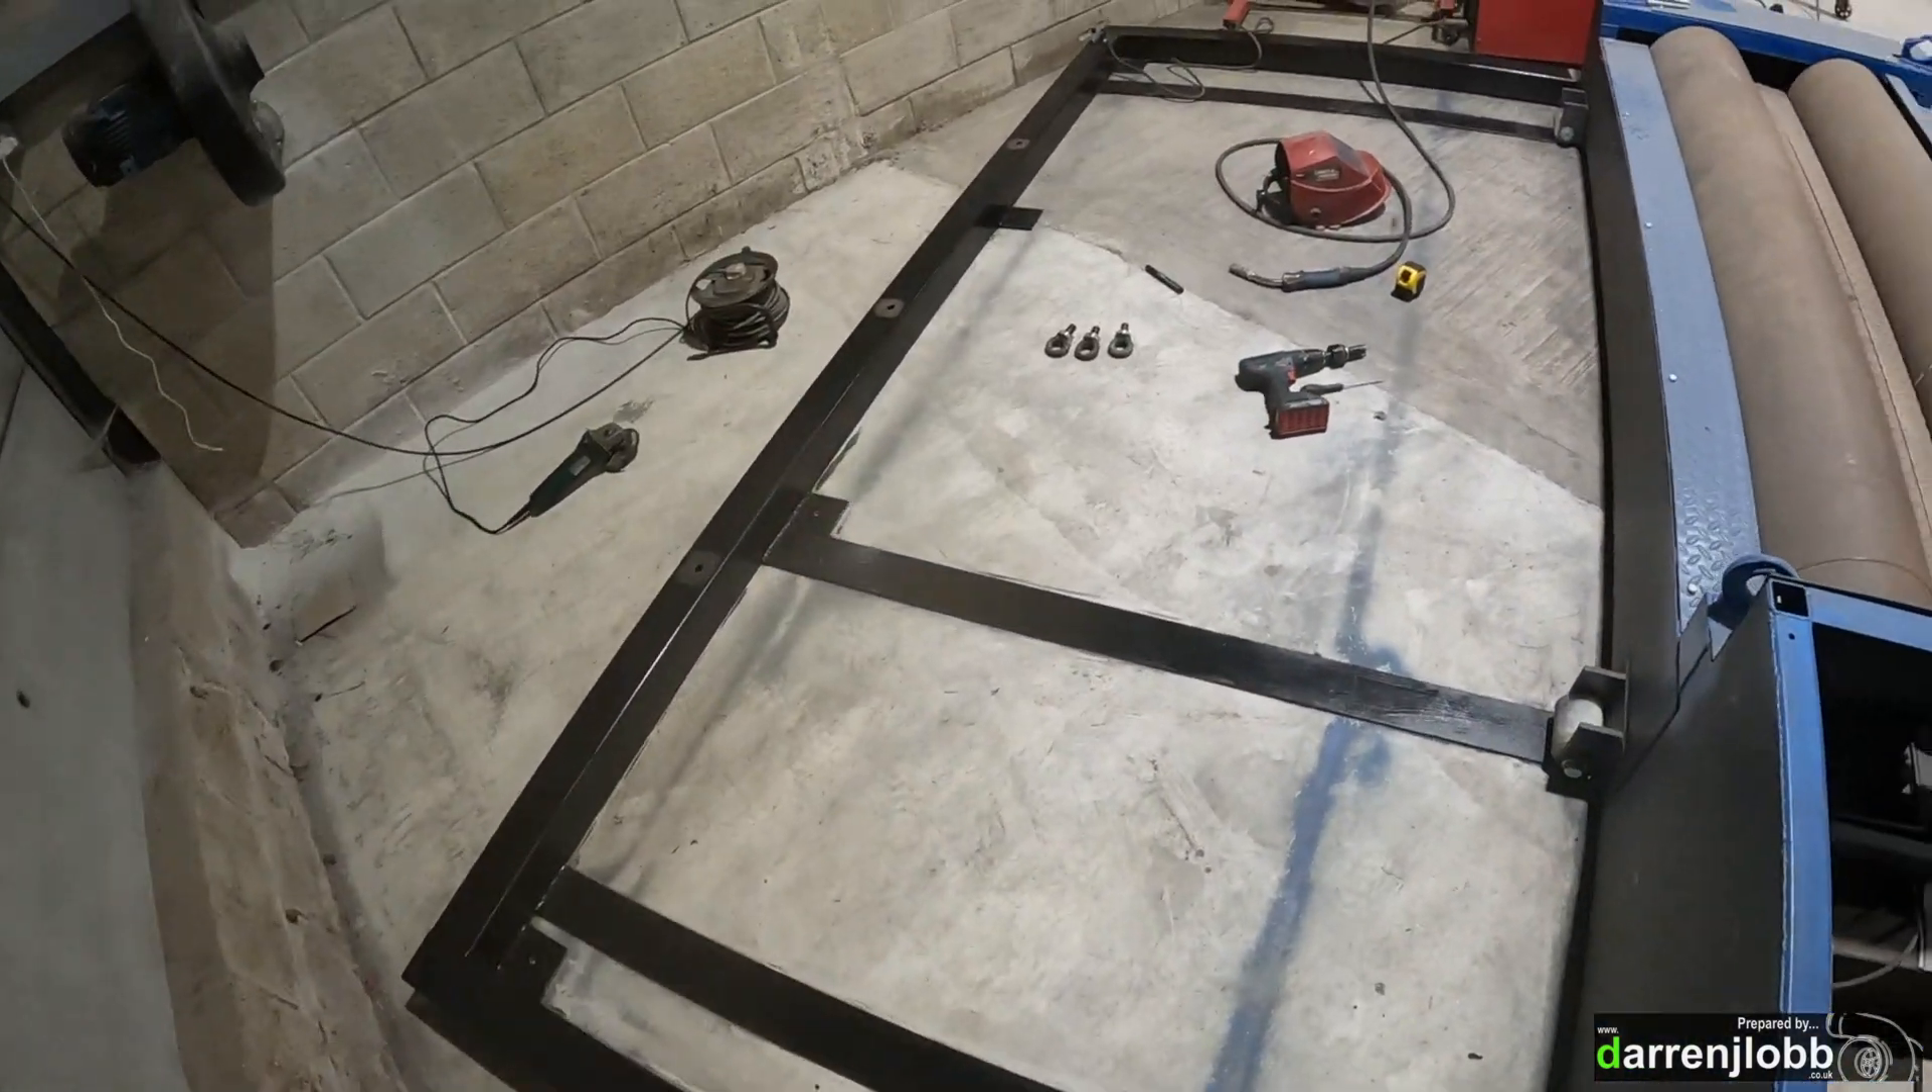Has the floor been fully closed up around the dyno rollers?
No.